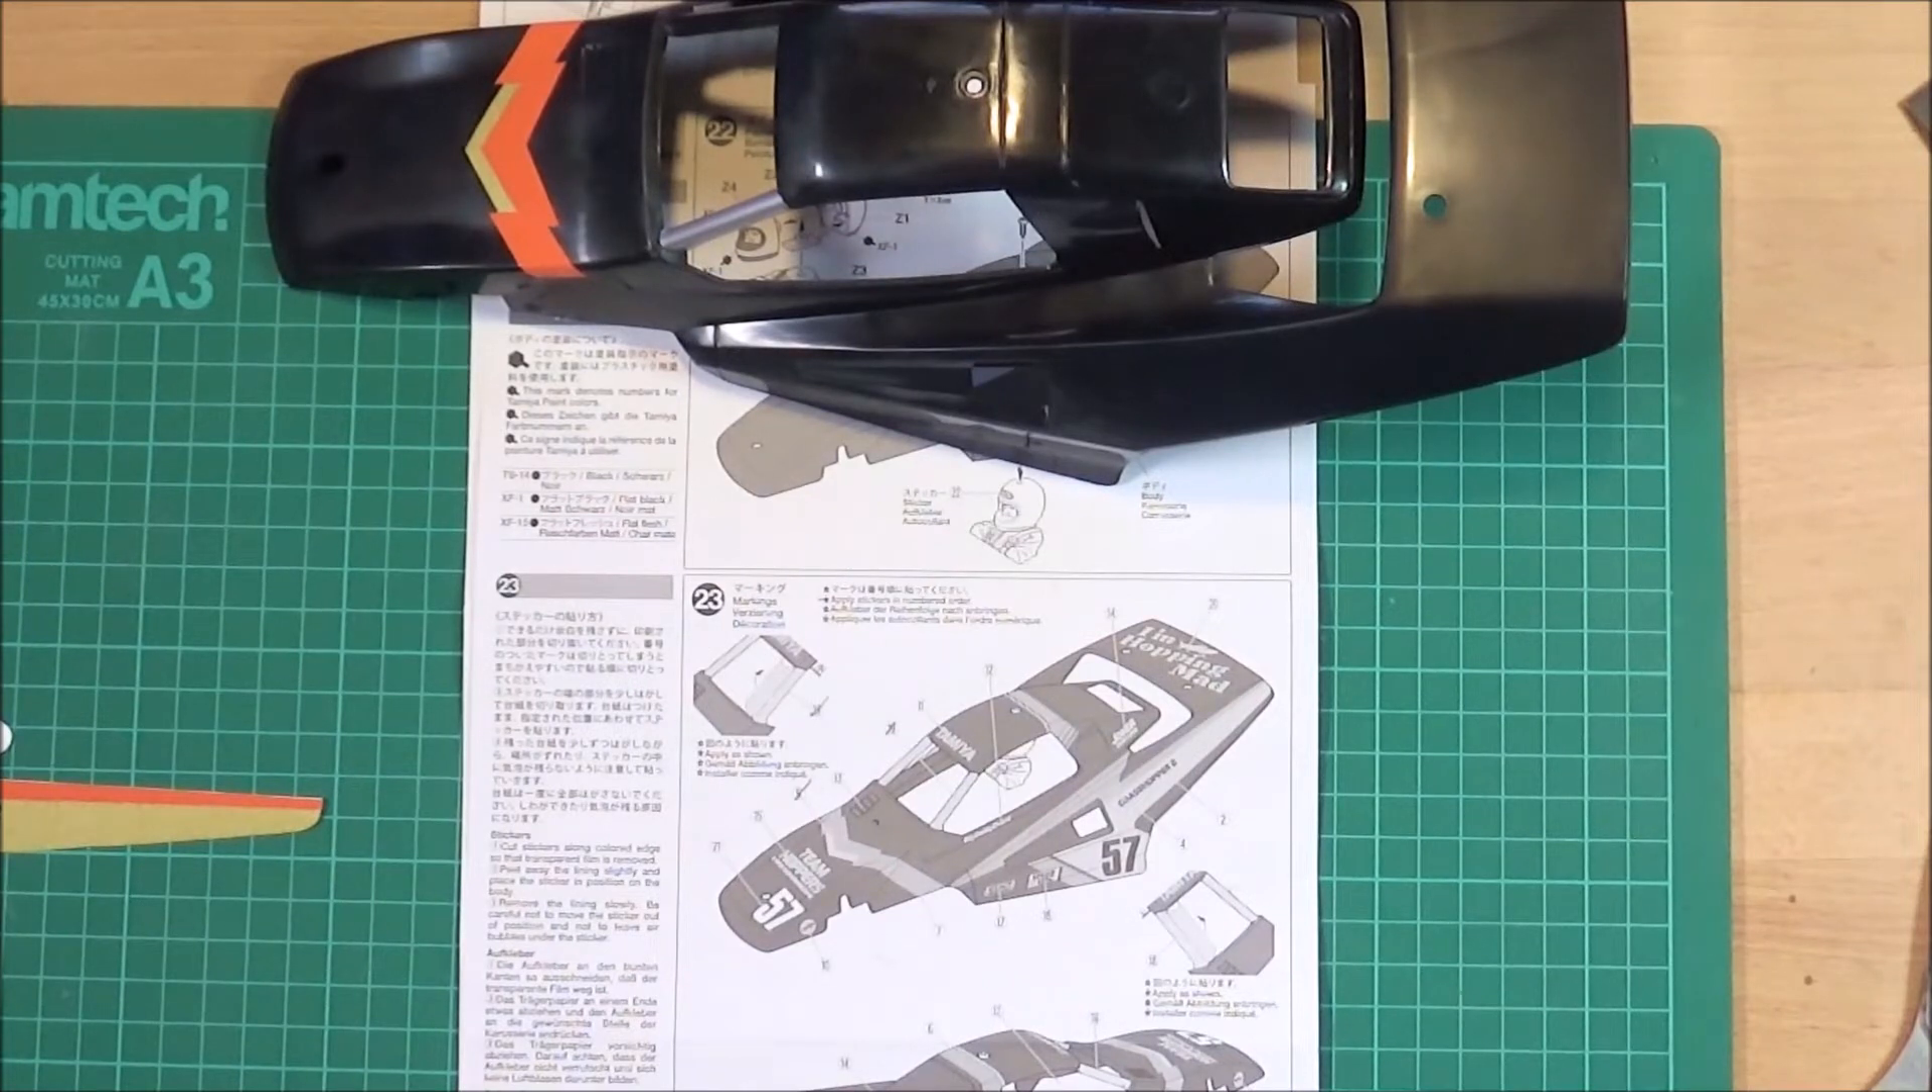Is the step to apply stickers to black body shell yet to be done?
Yes.